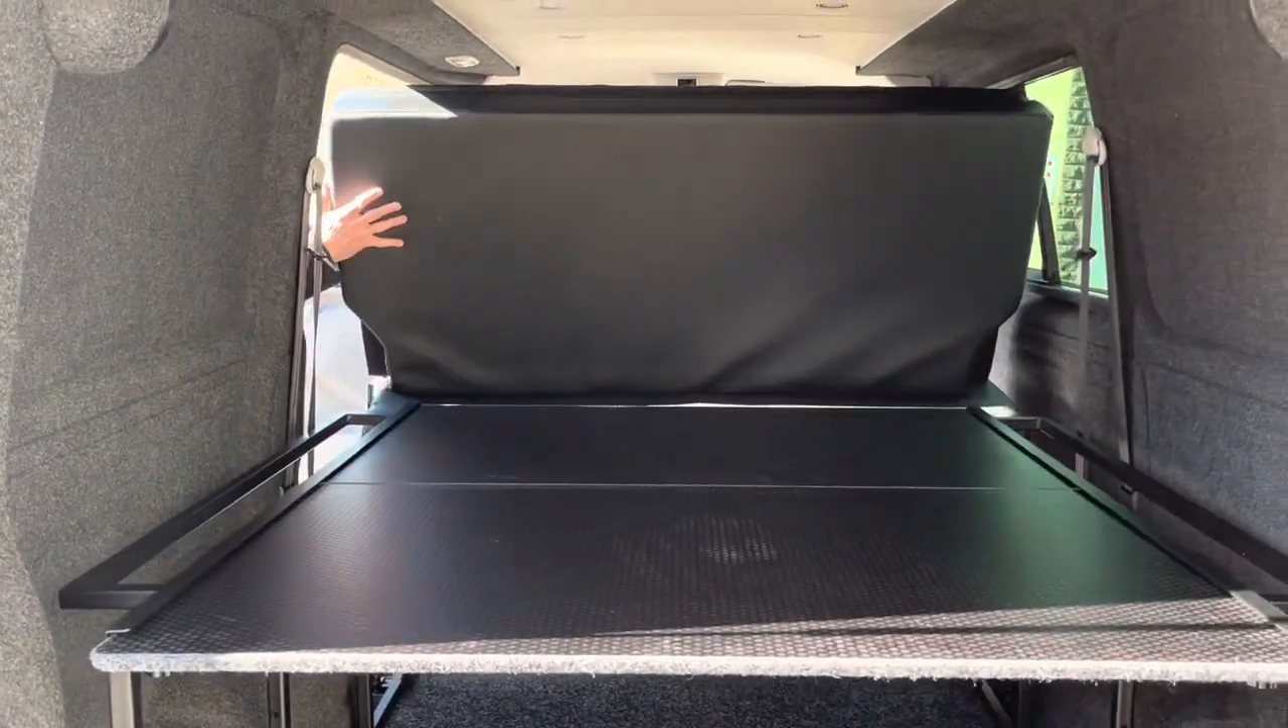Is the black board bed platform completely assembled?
Yes.